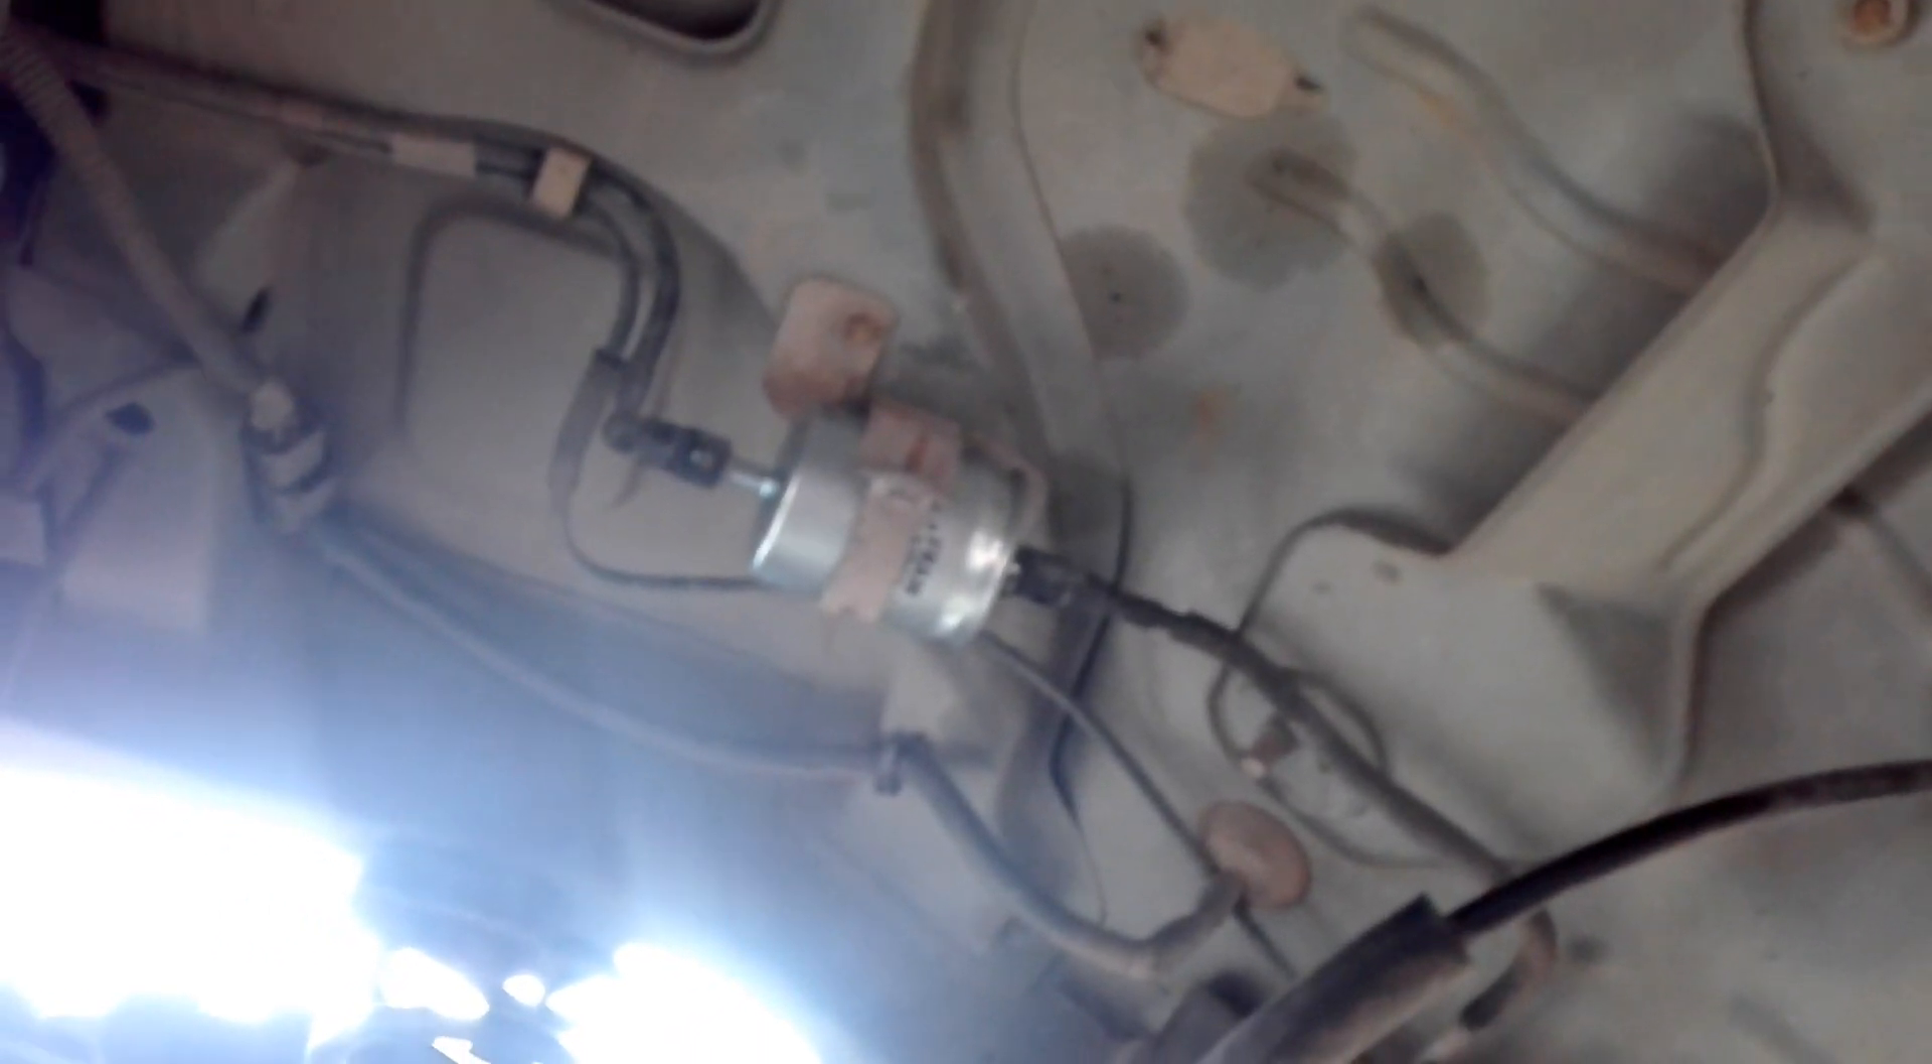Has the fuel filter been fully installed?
Yes.